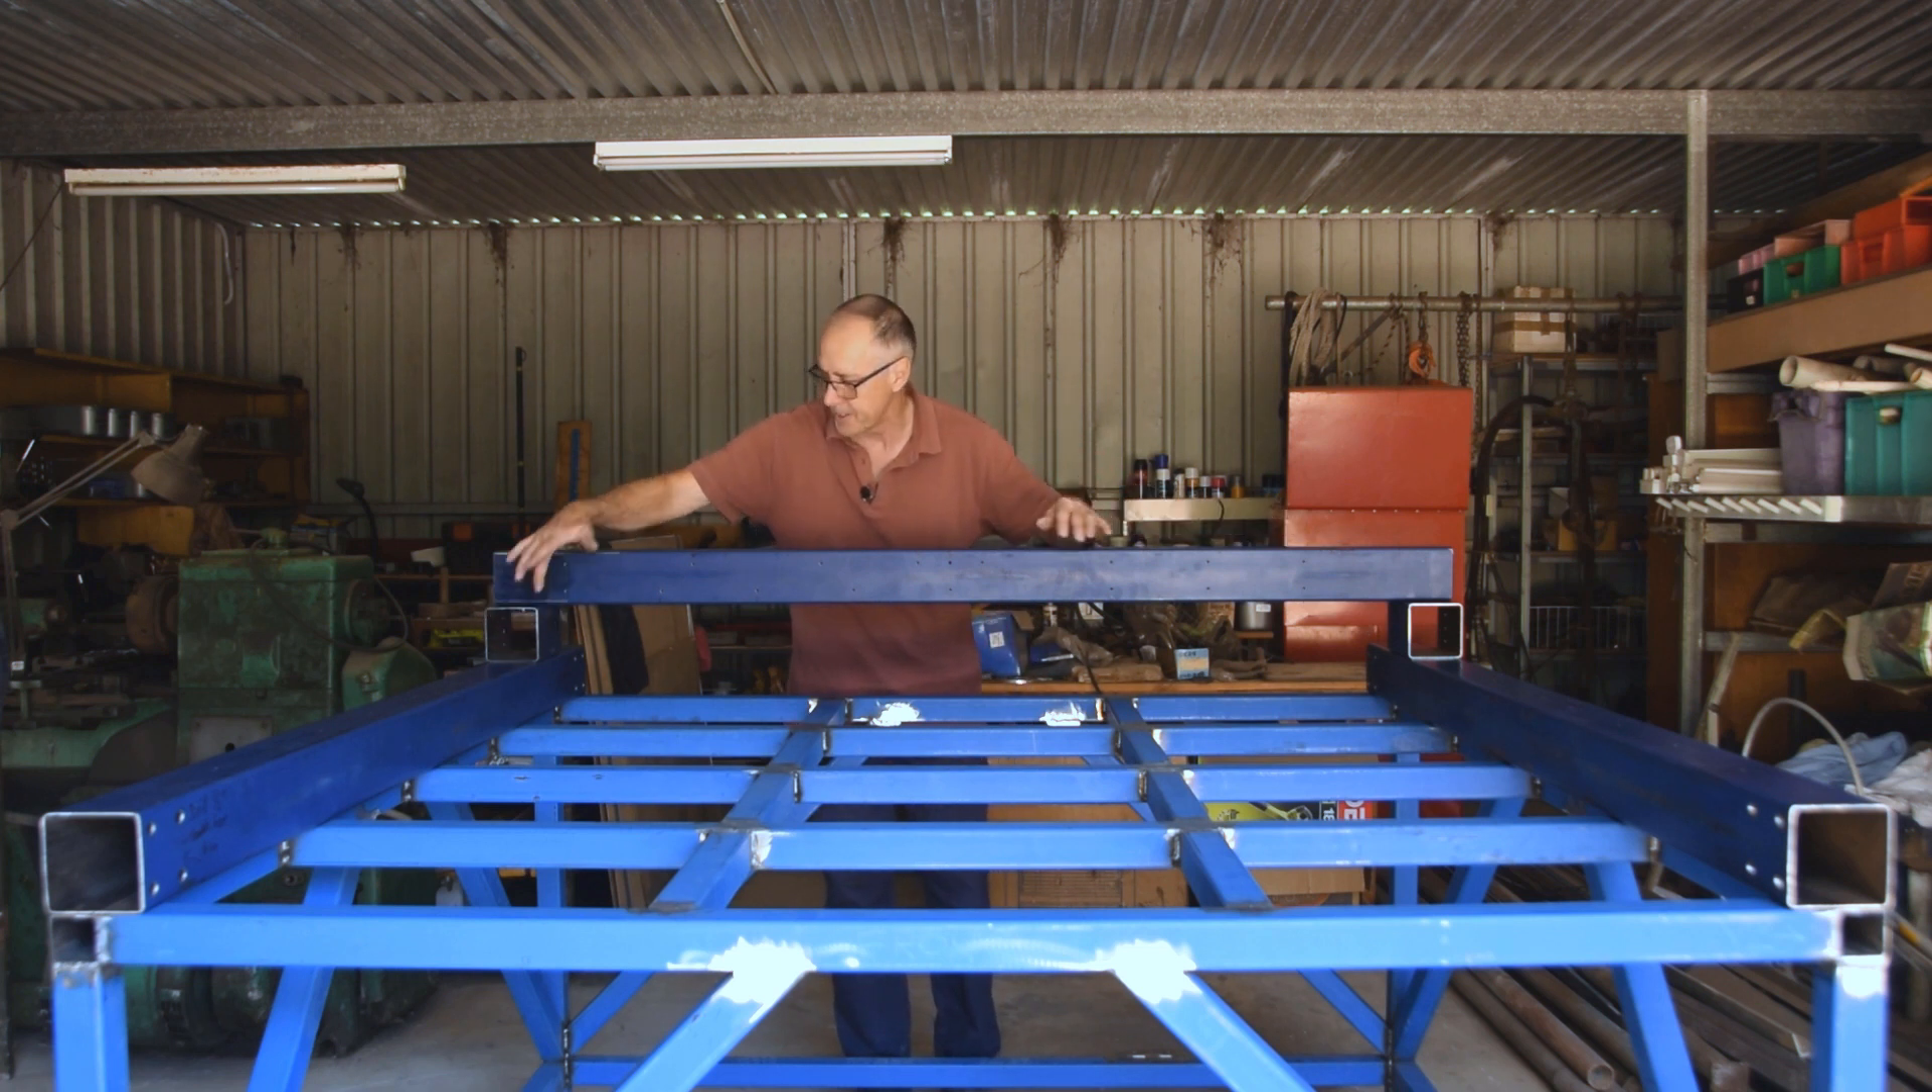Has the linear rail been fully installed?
No.